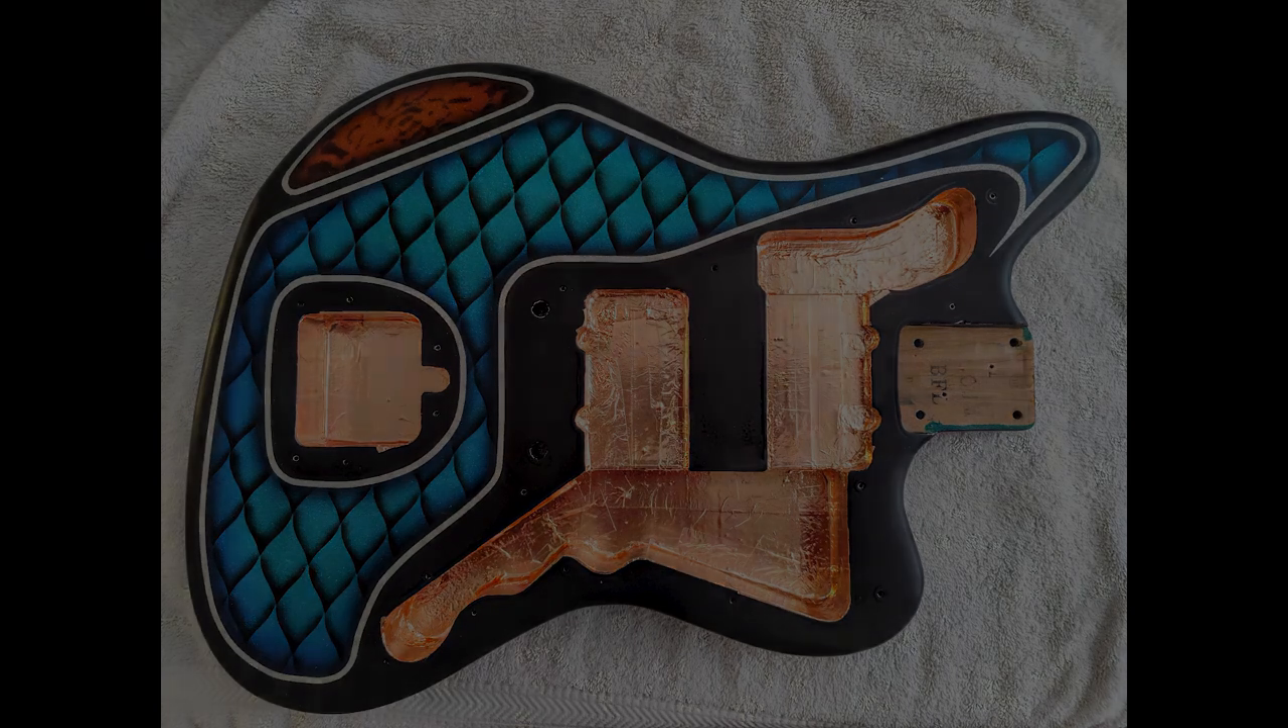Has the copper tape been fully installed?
Yes.